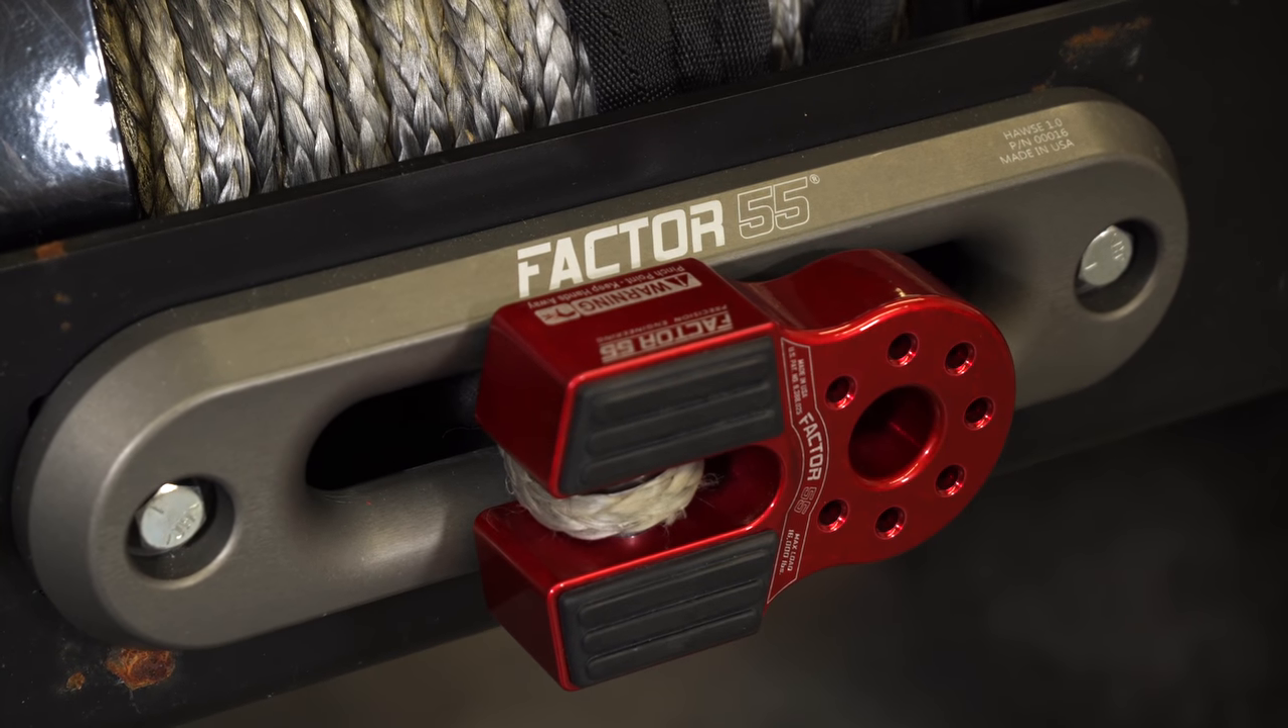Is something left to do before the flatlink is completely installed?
No.